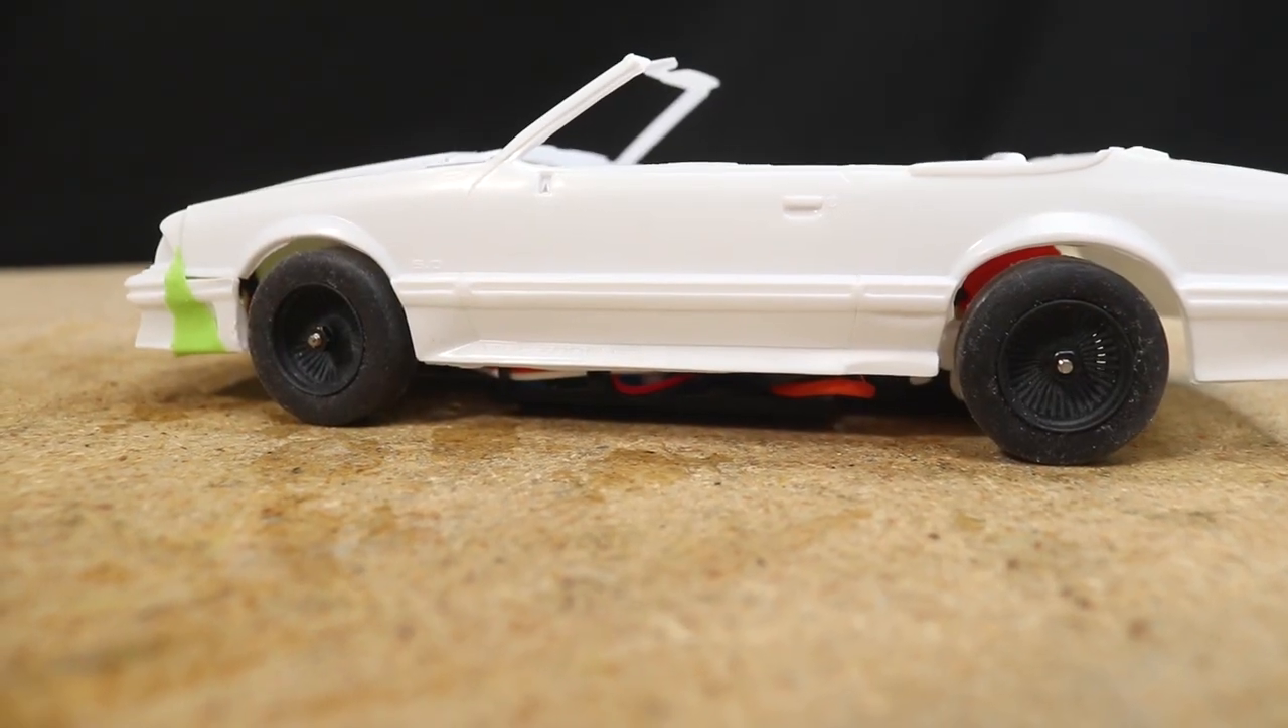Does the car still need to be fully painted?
Yes.